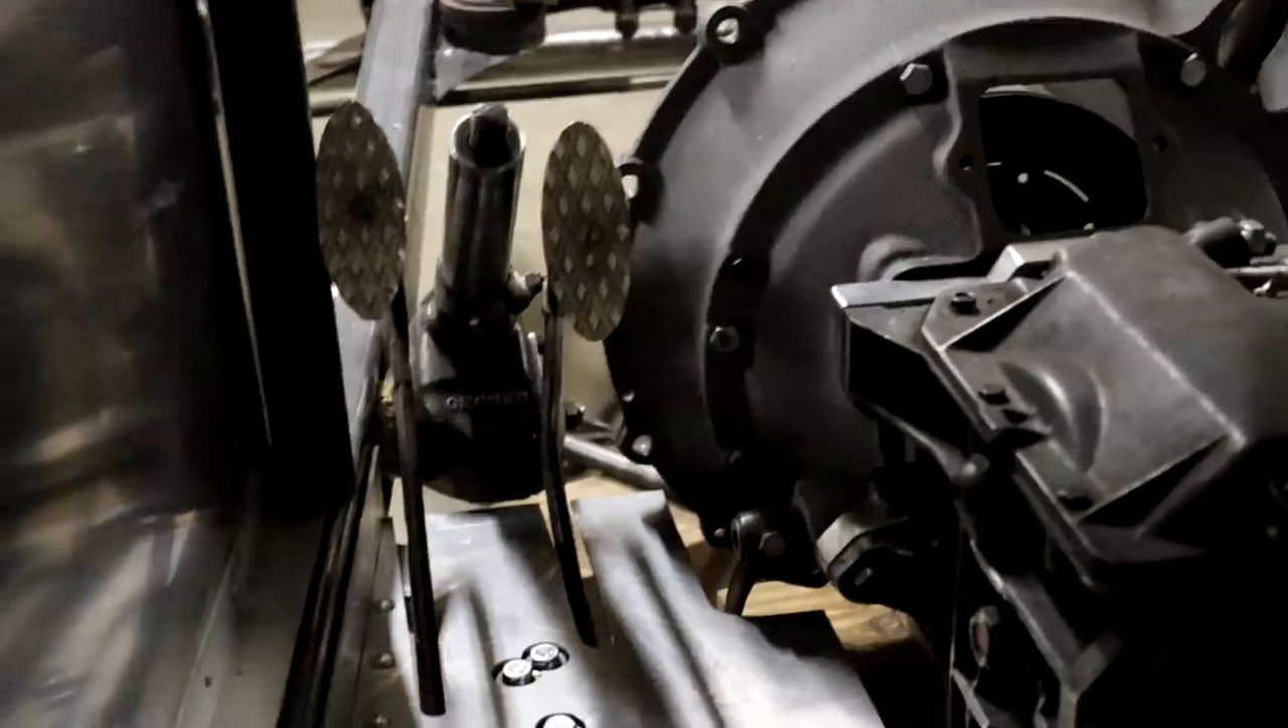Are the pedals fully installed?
Yes.